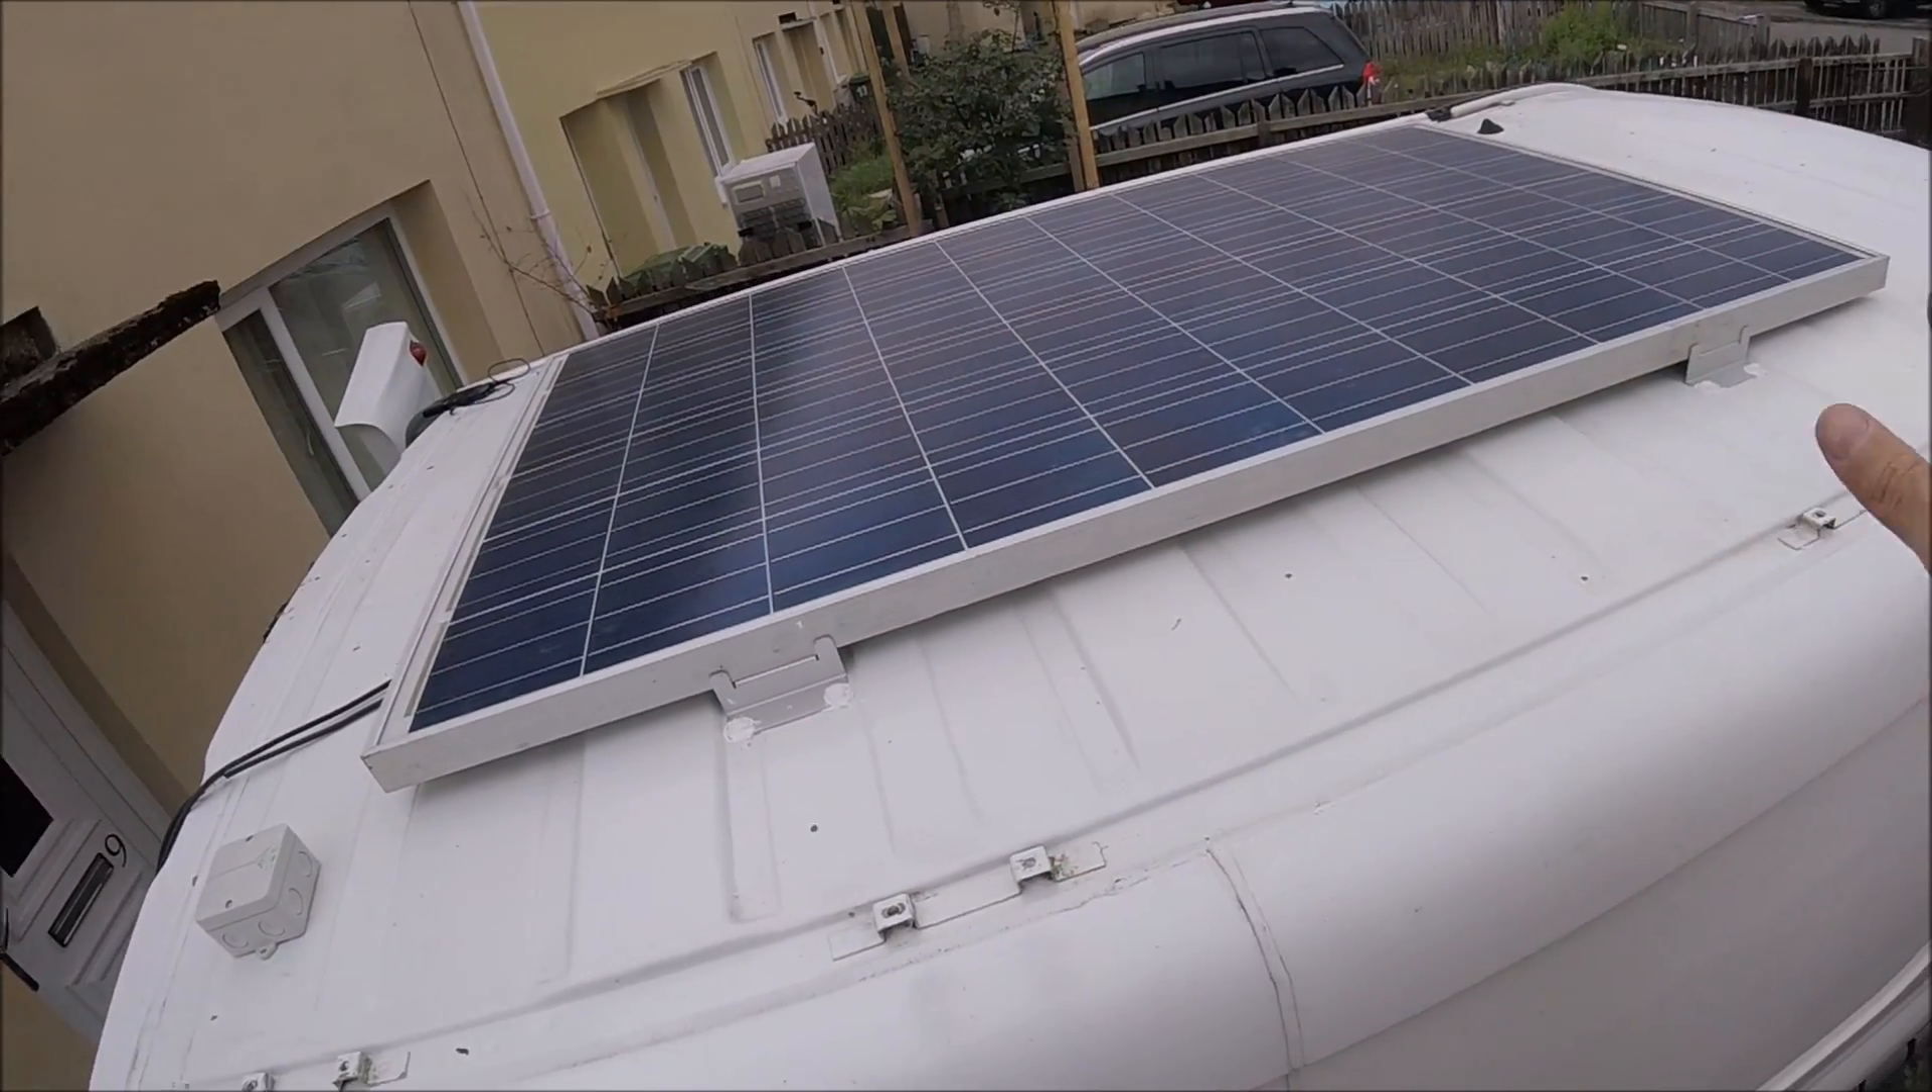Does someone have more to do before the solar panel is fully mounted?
No.